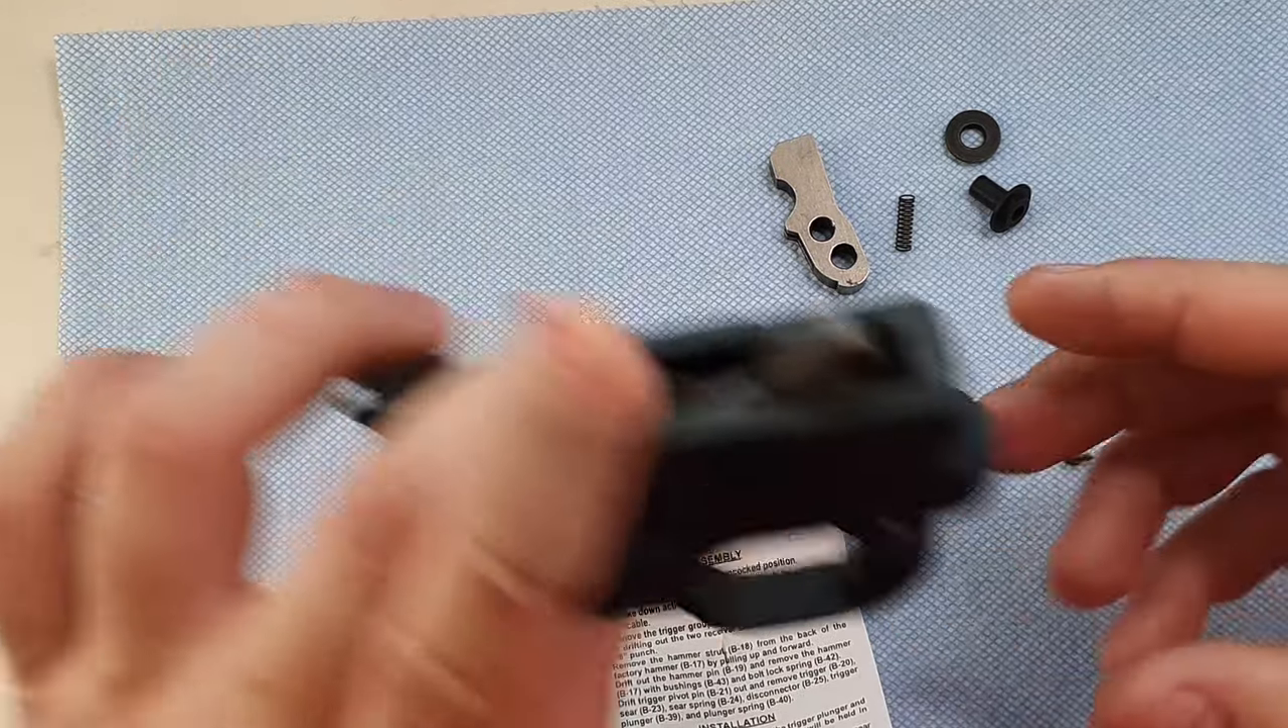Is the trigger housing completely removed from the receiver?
Yes.